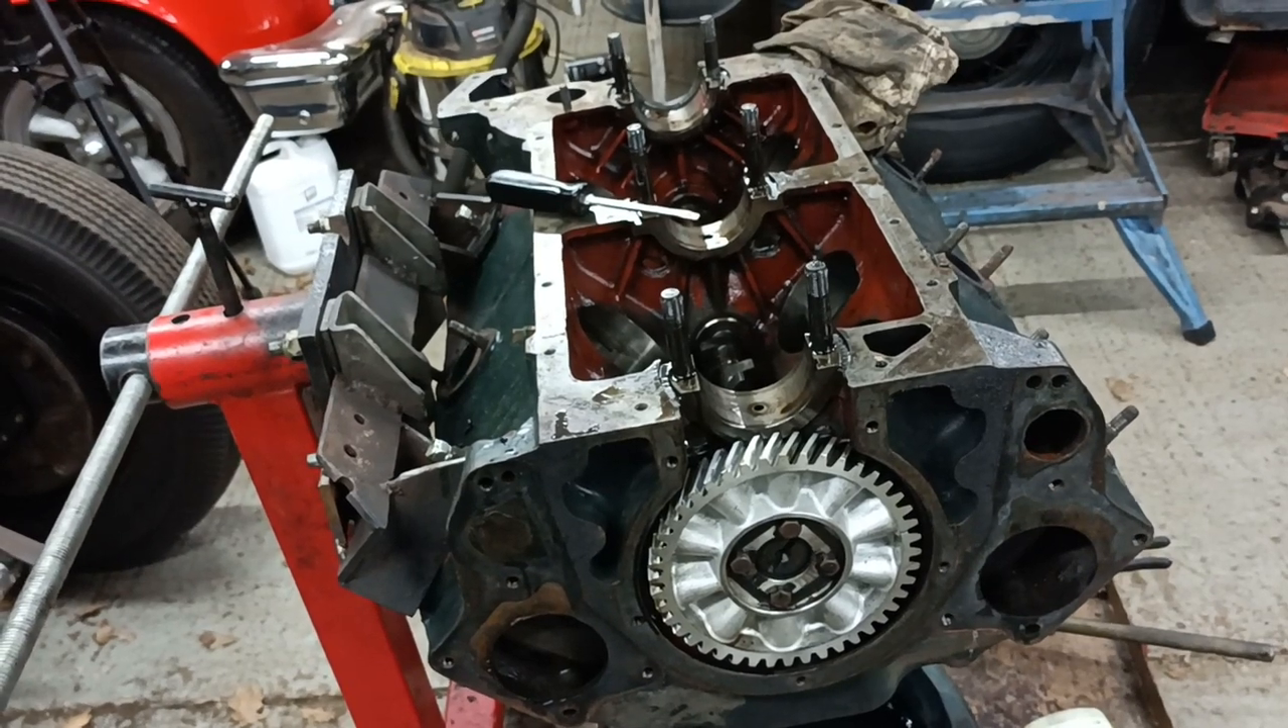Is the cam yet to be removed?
Yes.